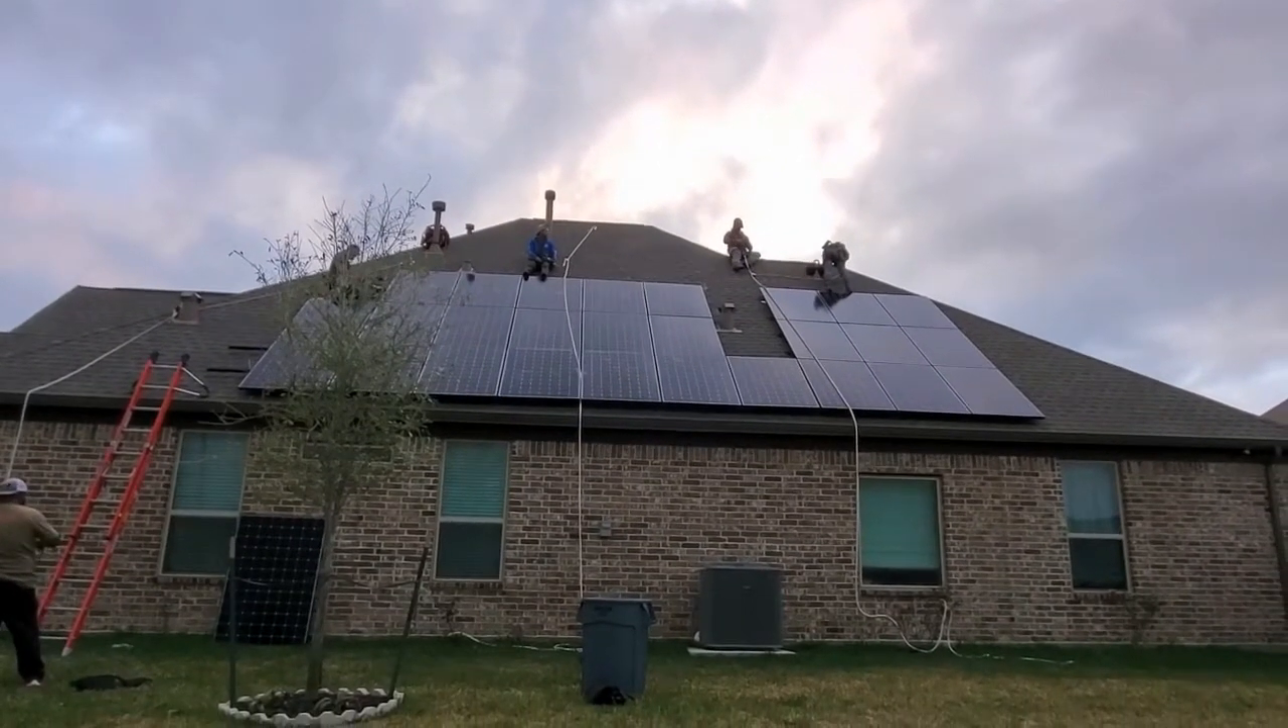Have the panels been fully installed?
No.